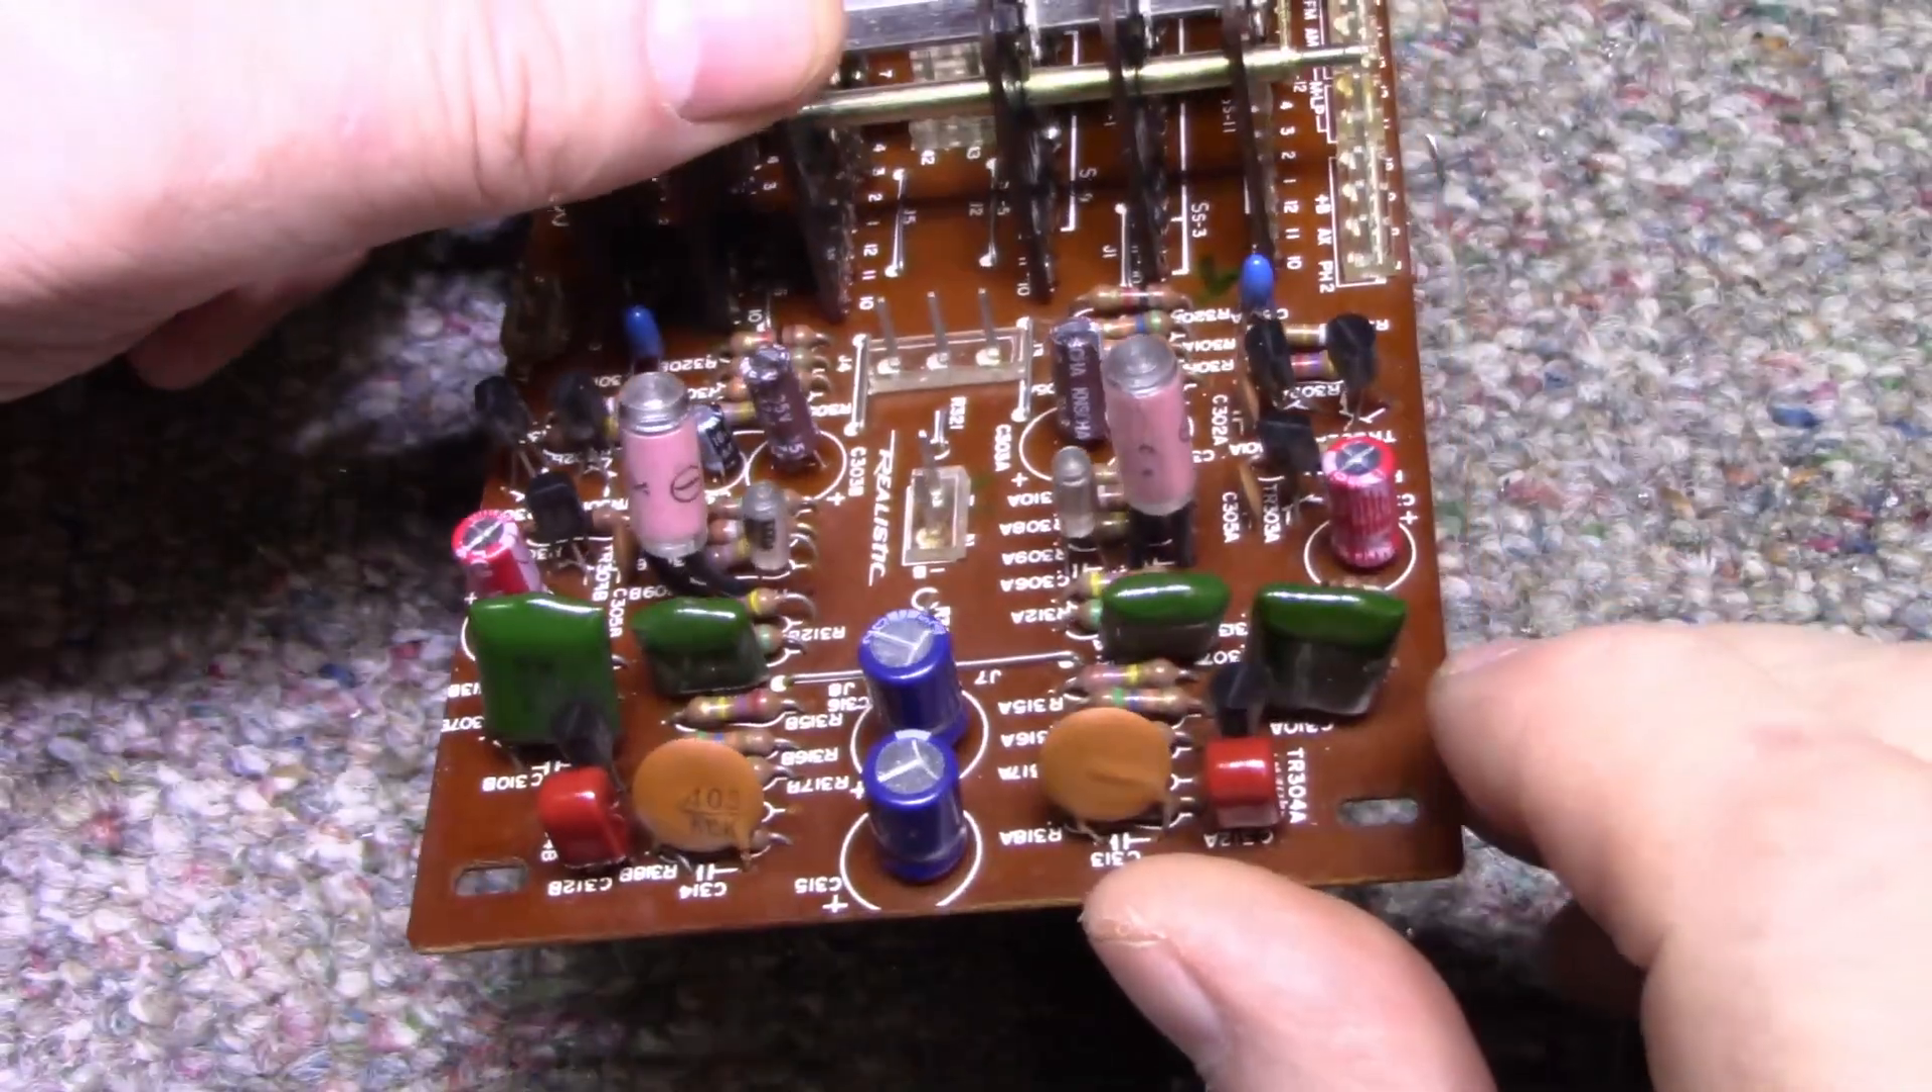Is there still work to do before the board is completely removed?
No.